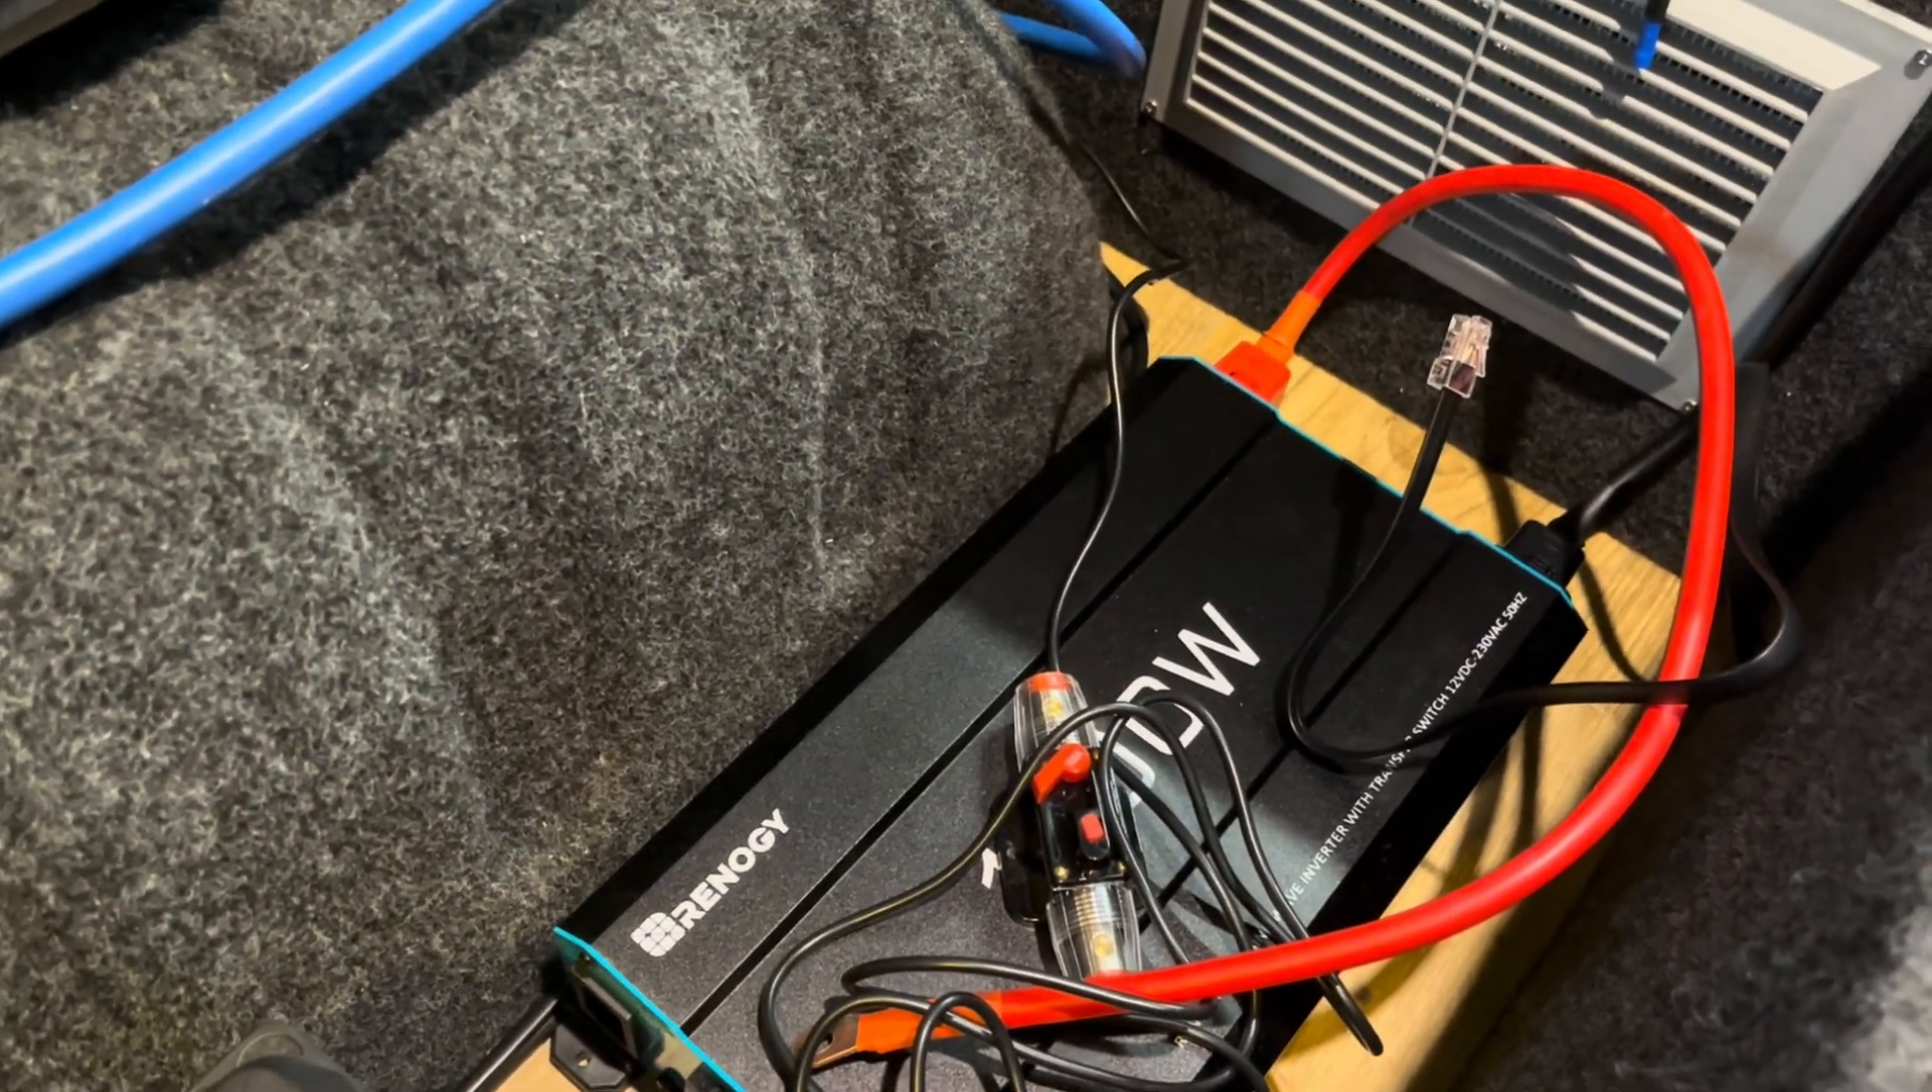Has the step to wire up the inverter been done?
No.